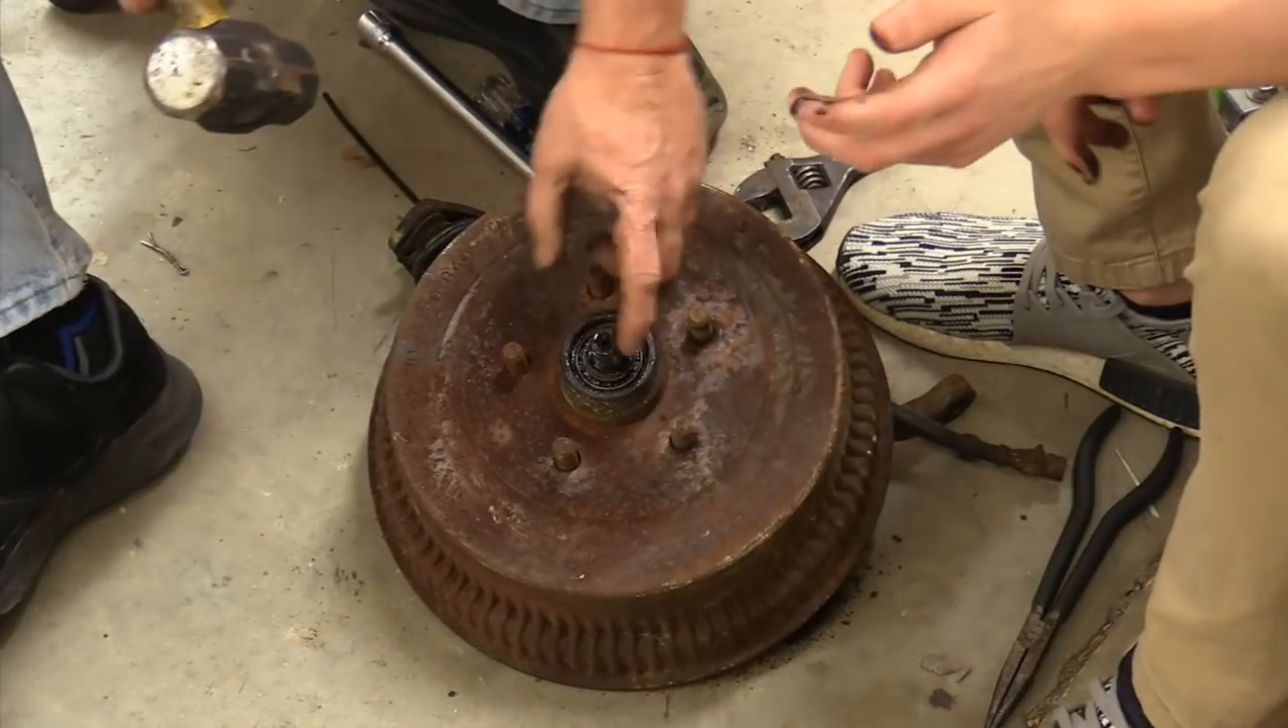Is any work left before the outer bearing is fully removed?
Yes.